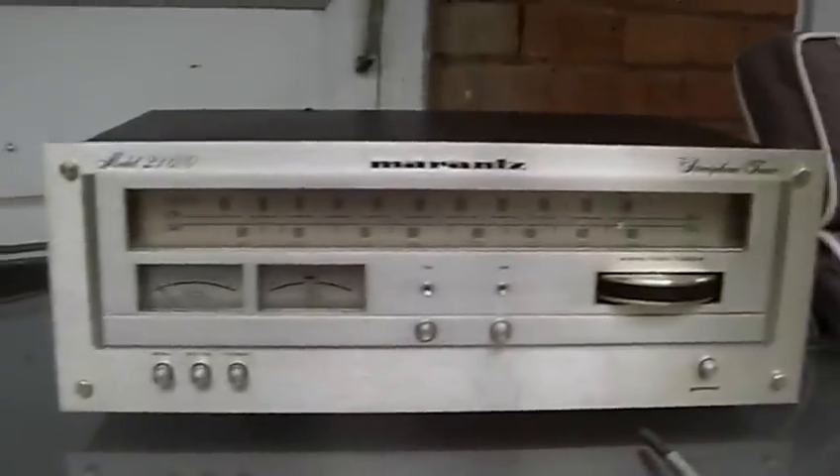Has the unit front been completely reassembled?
Yes.